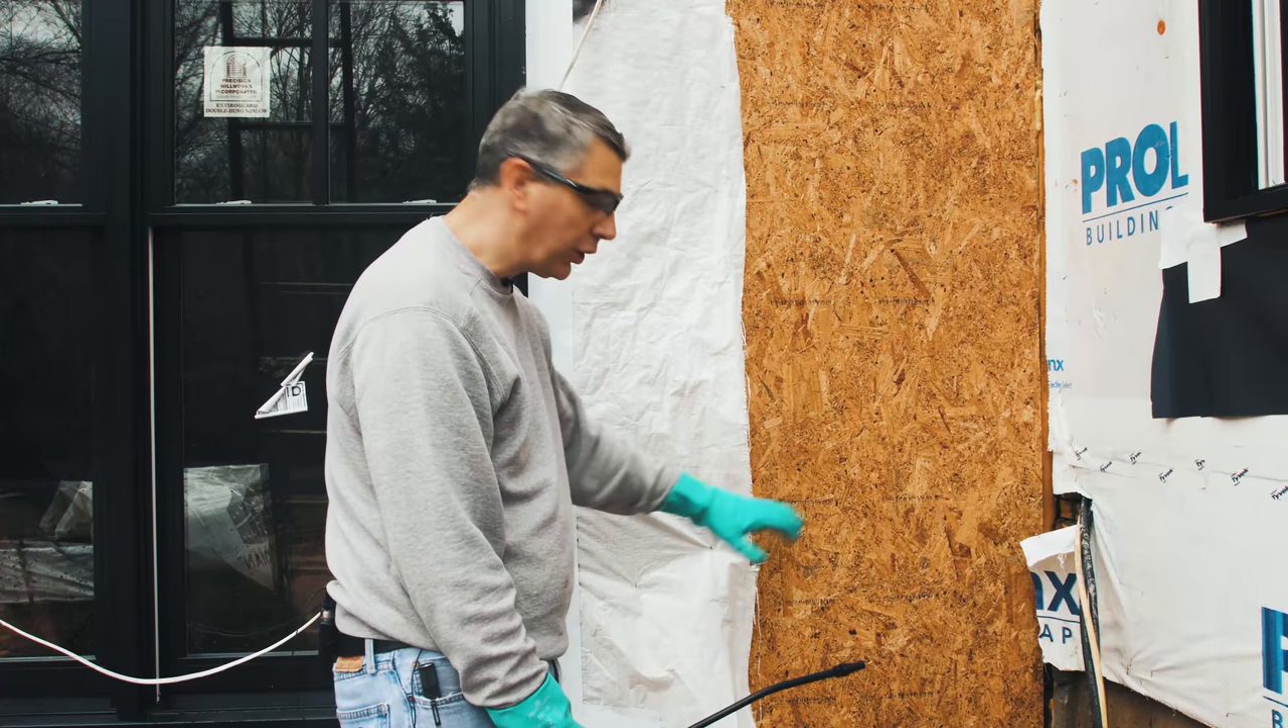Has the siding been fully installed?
No.